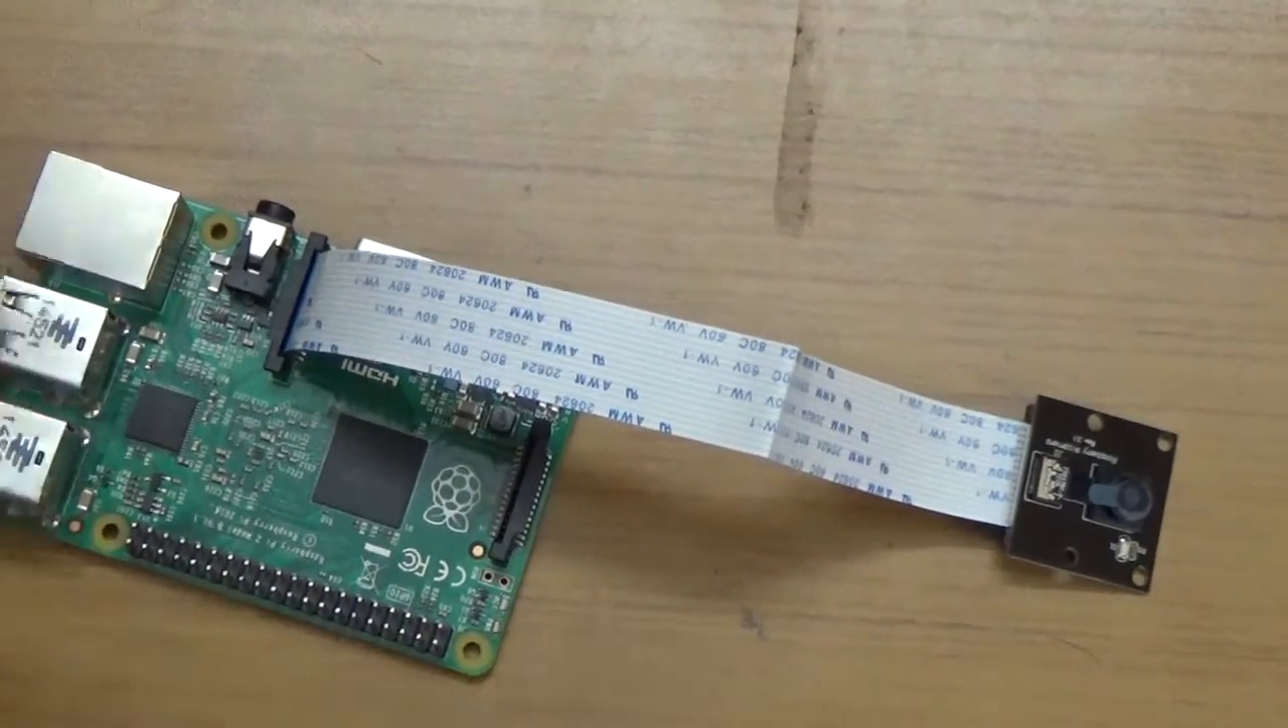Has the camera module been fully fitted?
Yes.